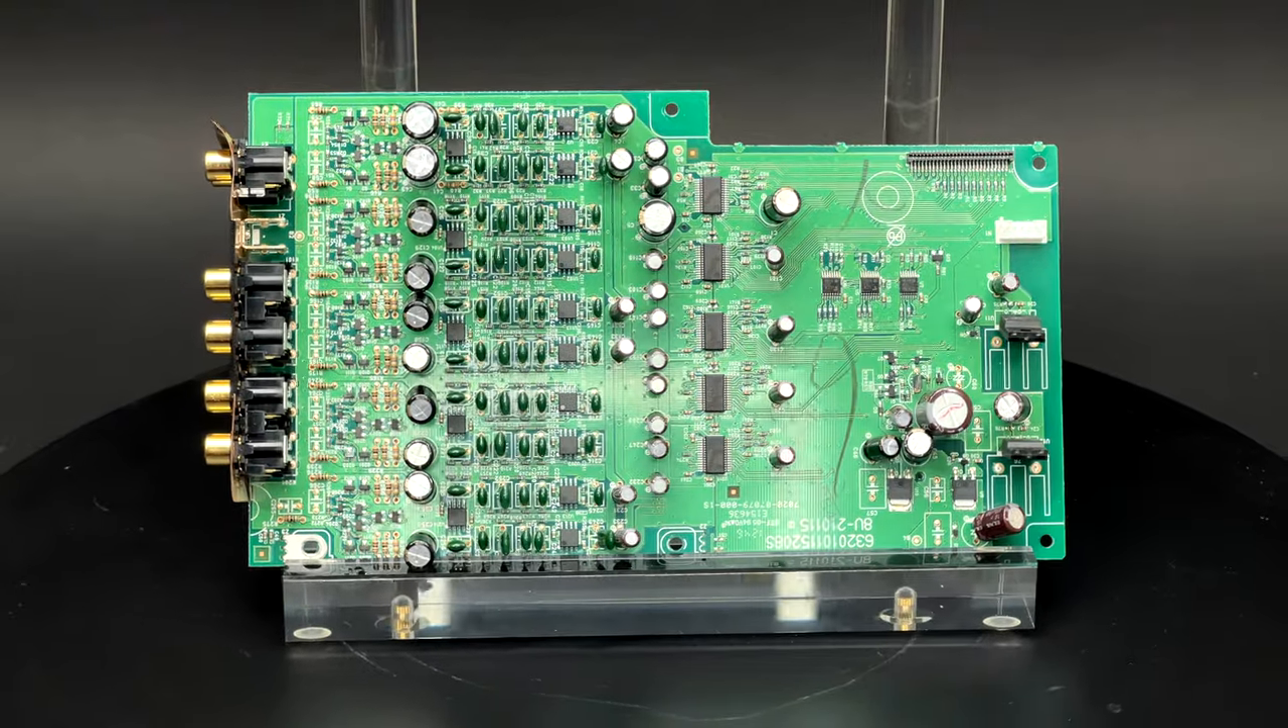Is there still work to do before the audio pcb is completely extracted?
No.